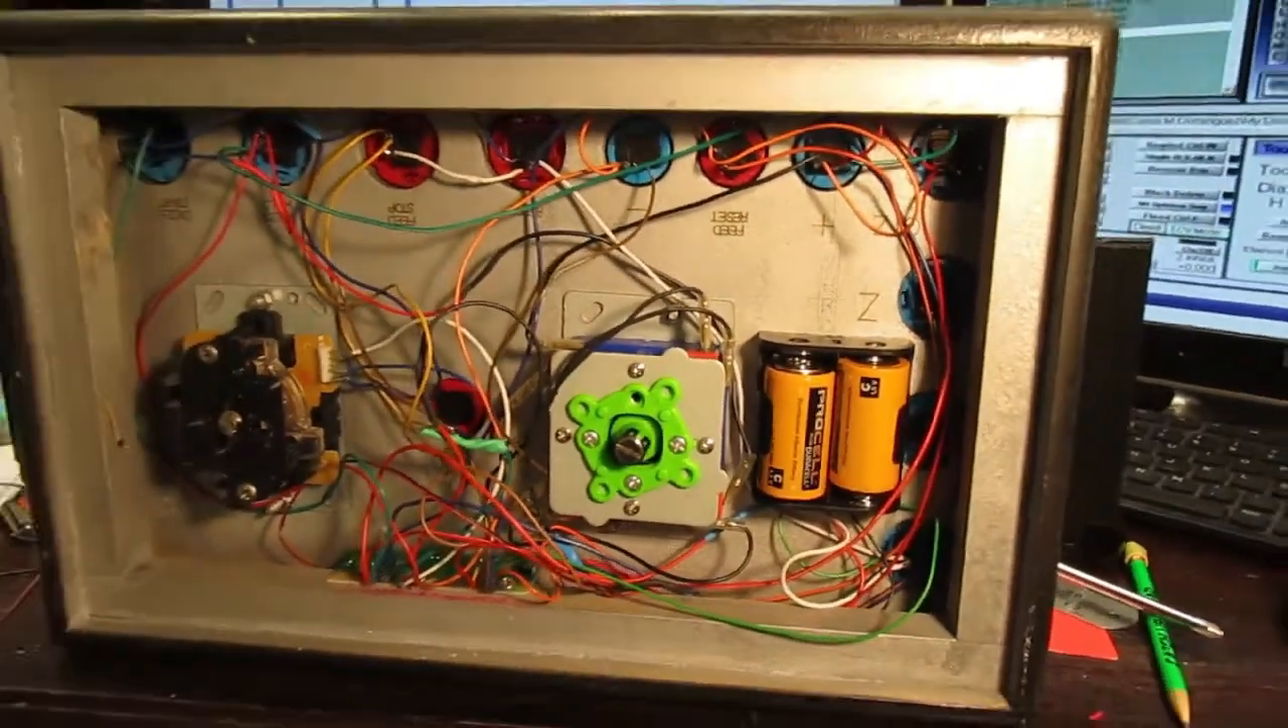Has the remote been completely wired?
Yes.